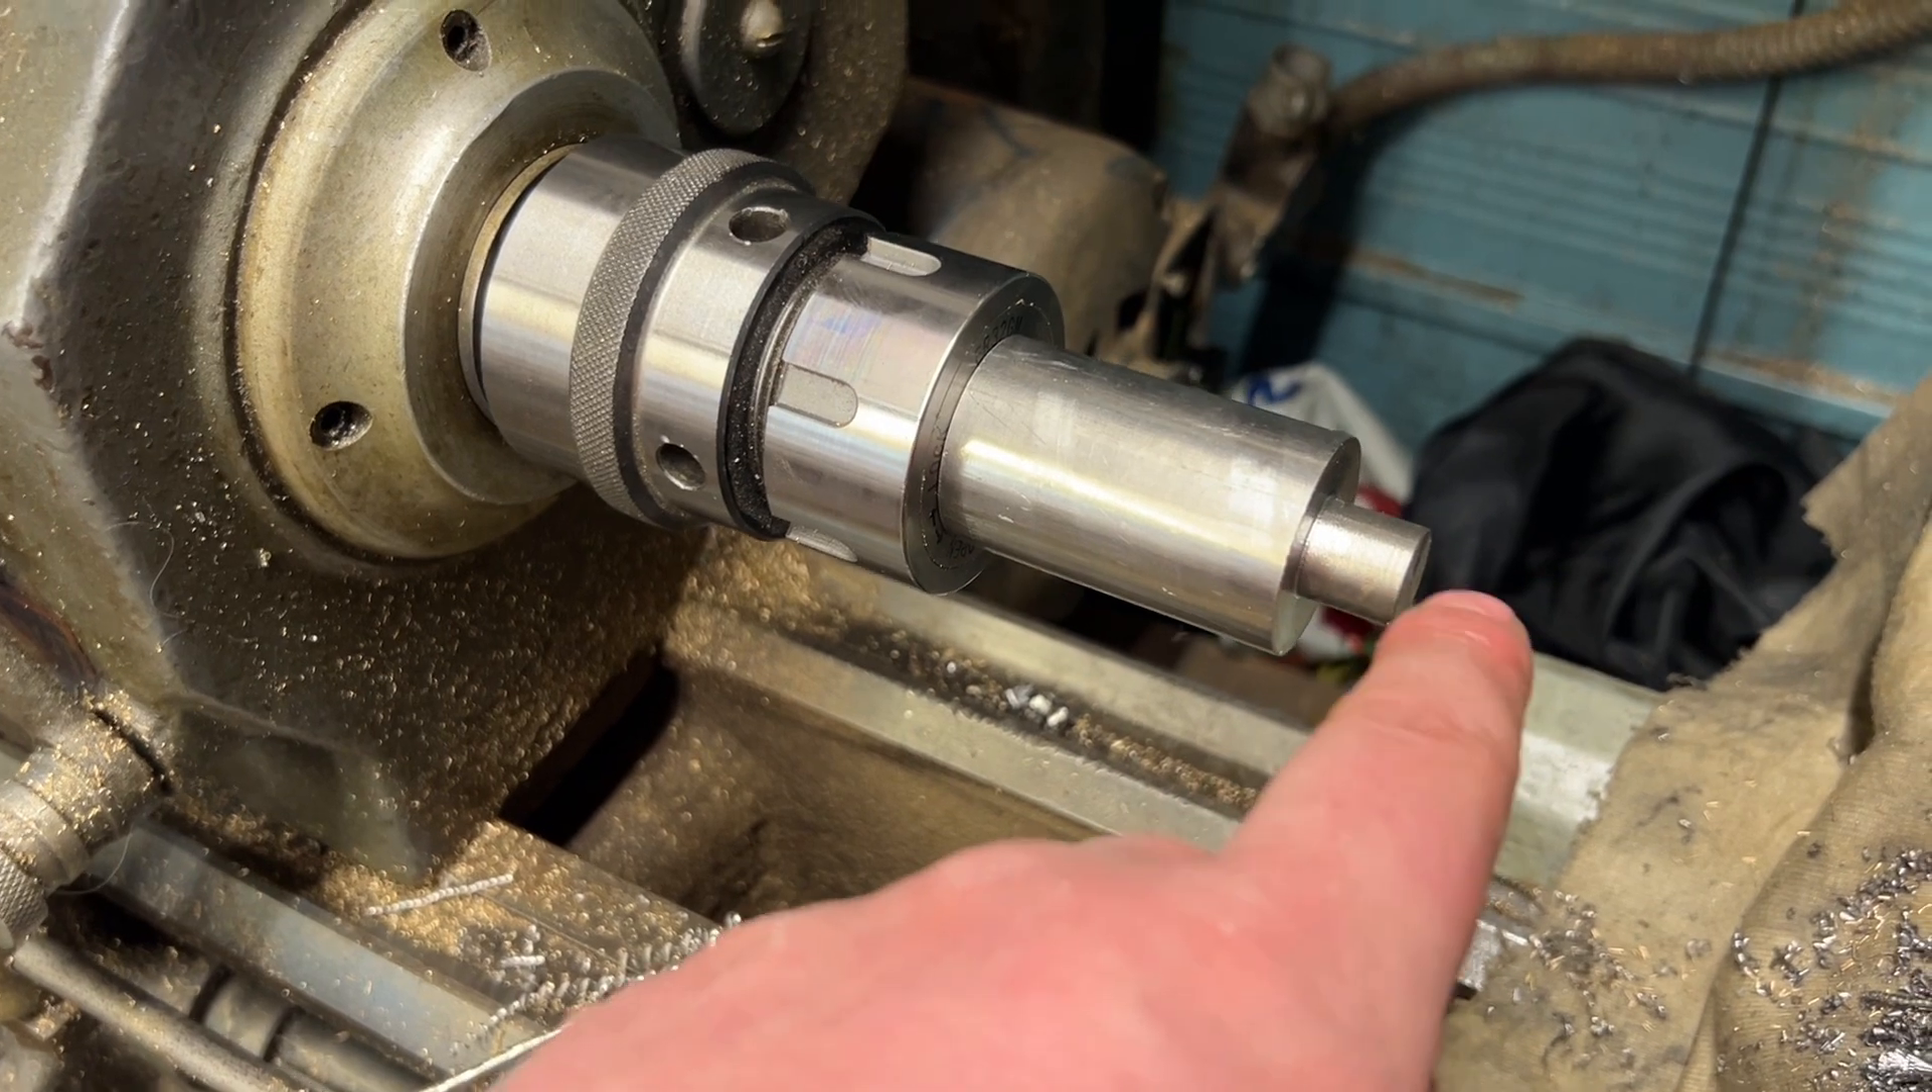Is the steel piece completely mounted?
Yes.